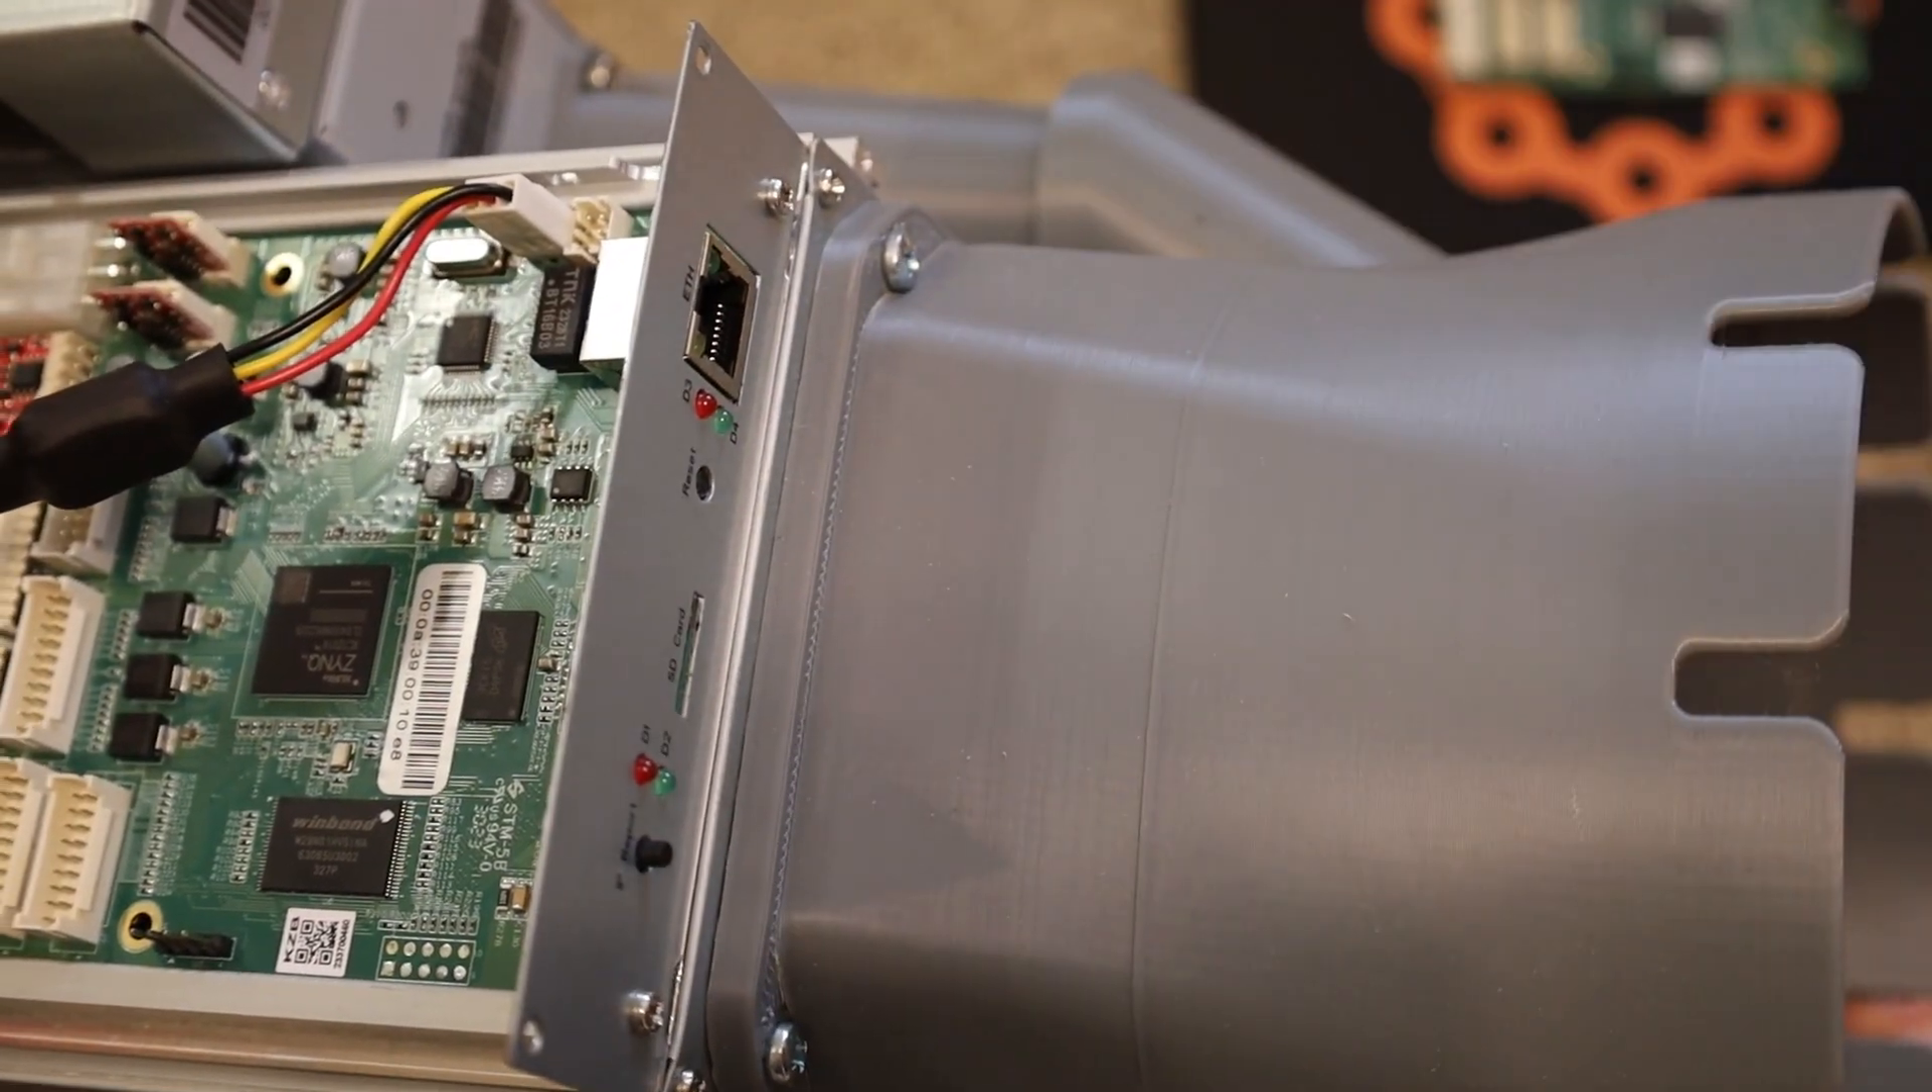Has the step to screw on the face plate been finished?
Yes.